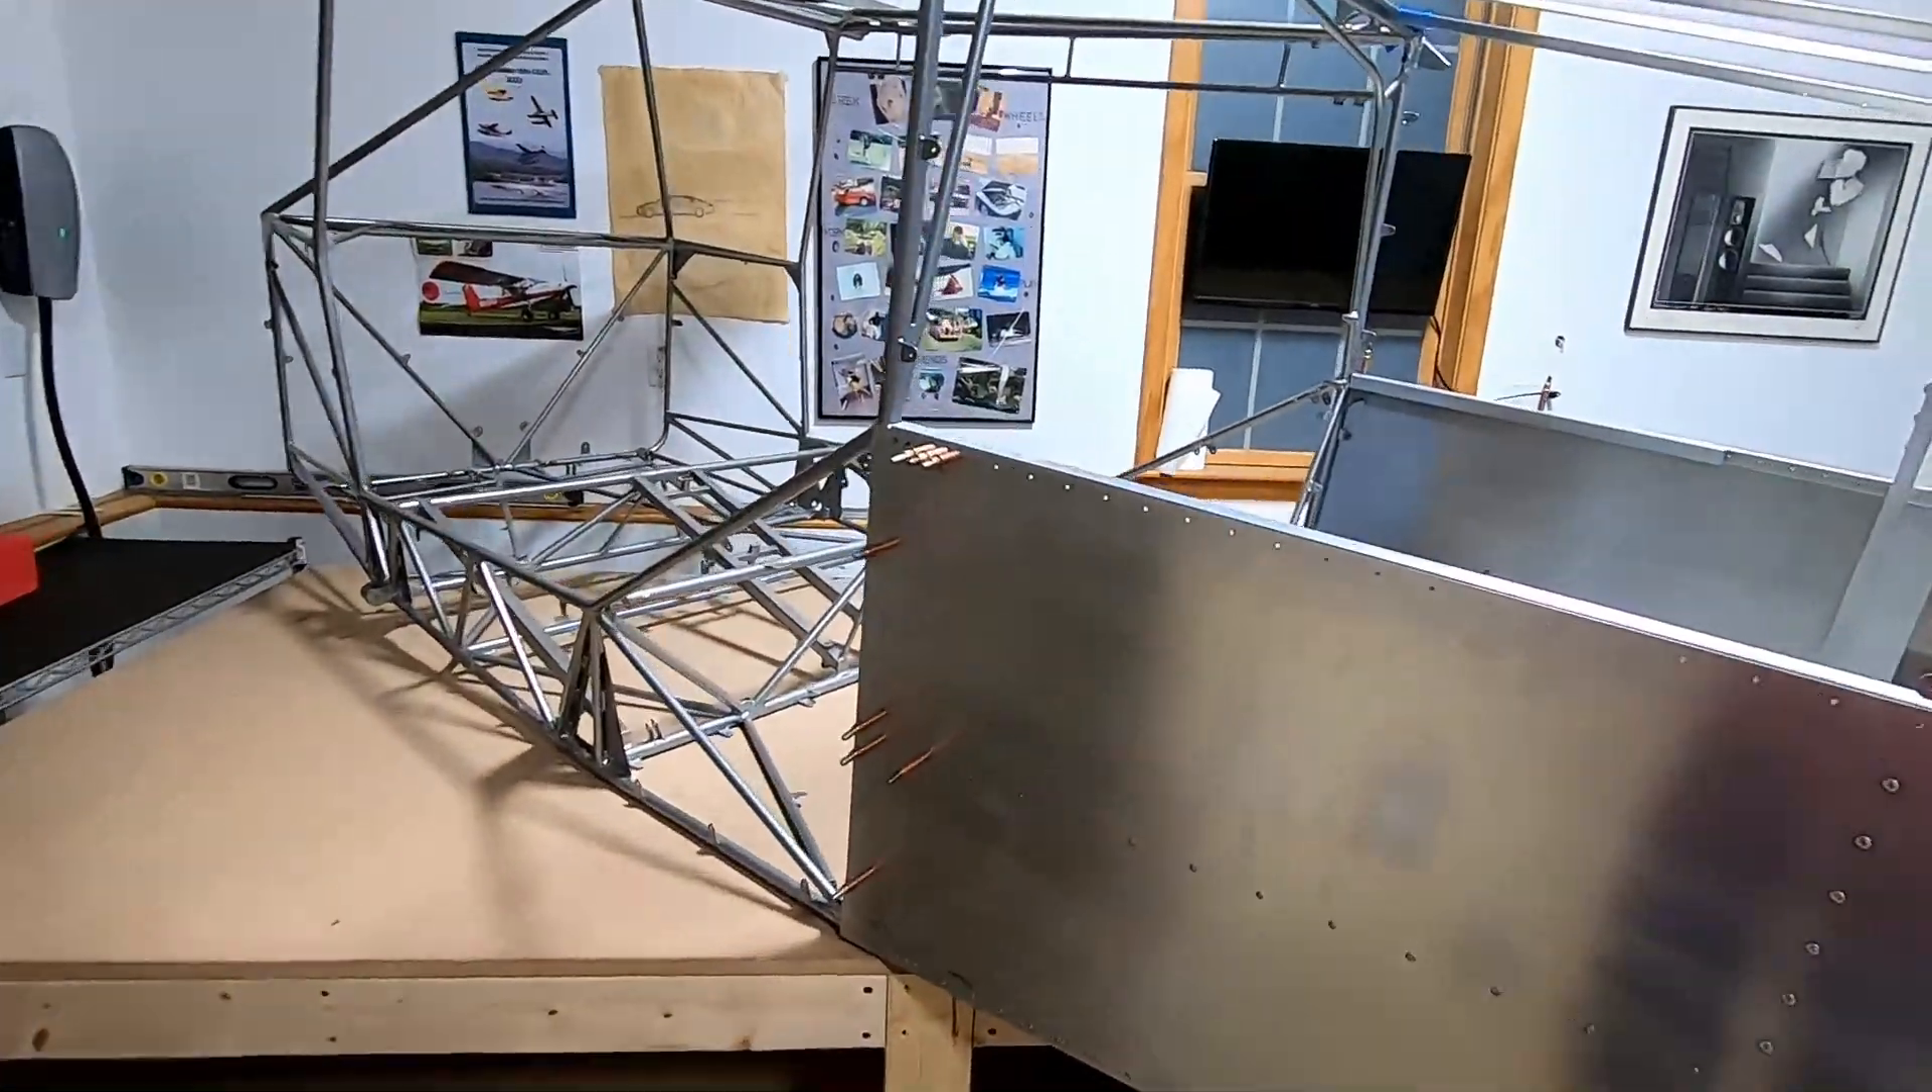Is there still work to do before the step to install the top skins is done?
Yes.